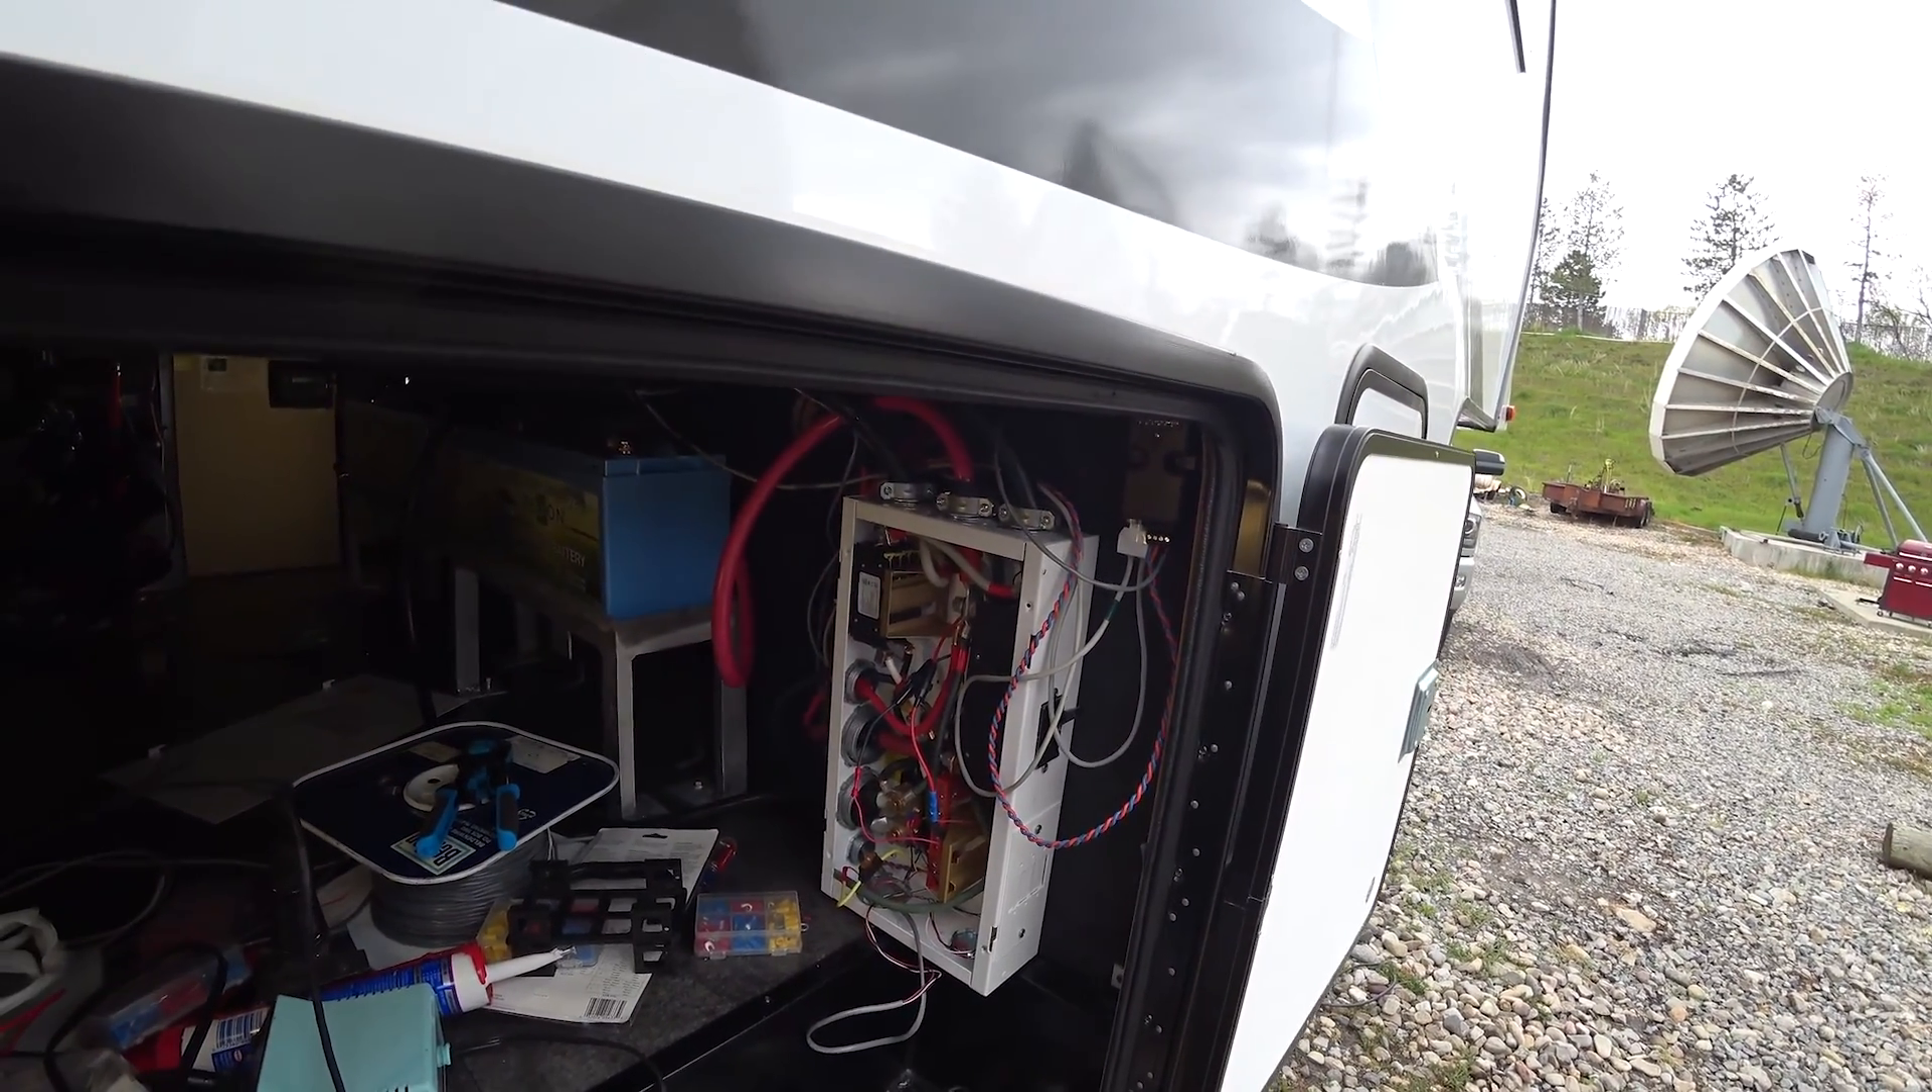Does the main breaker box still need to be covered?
Yes.